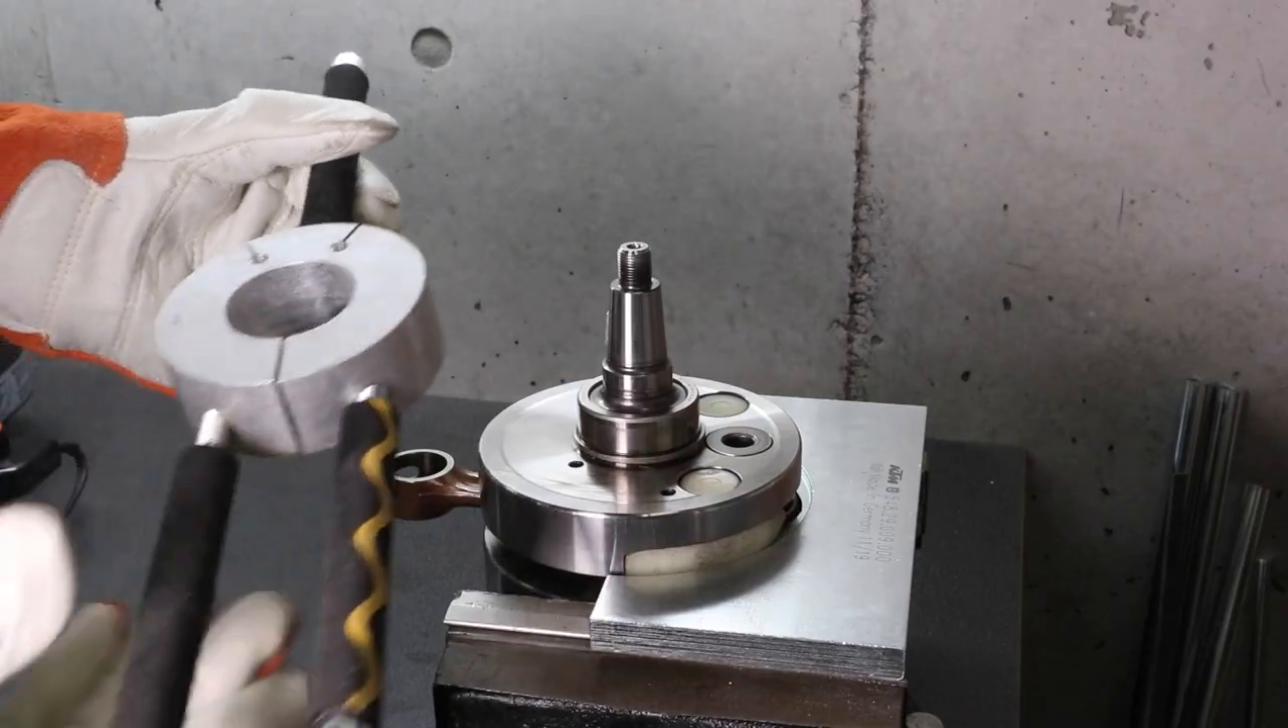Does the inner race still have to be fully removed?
Yes.